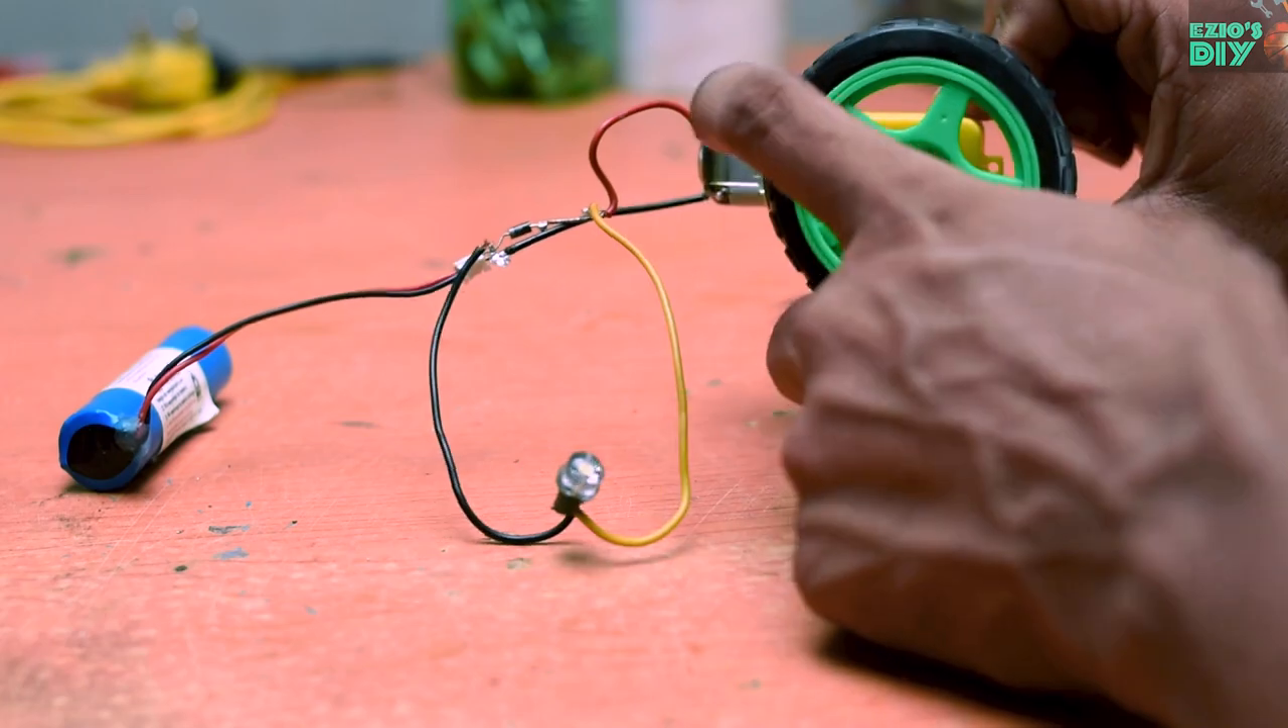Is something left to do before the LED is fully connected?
No.